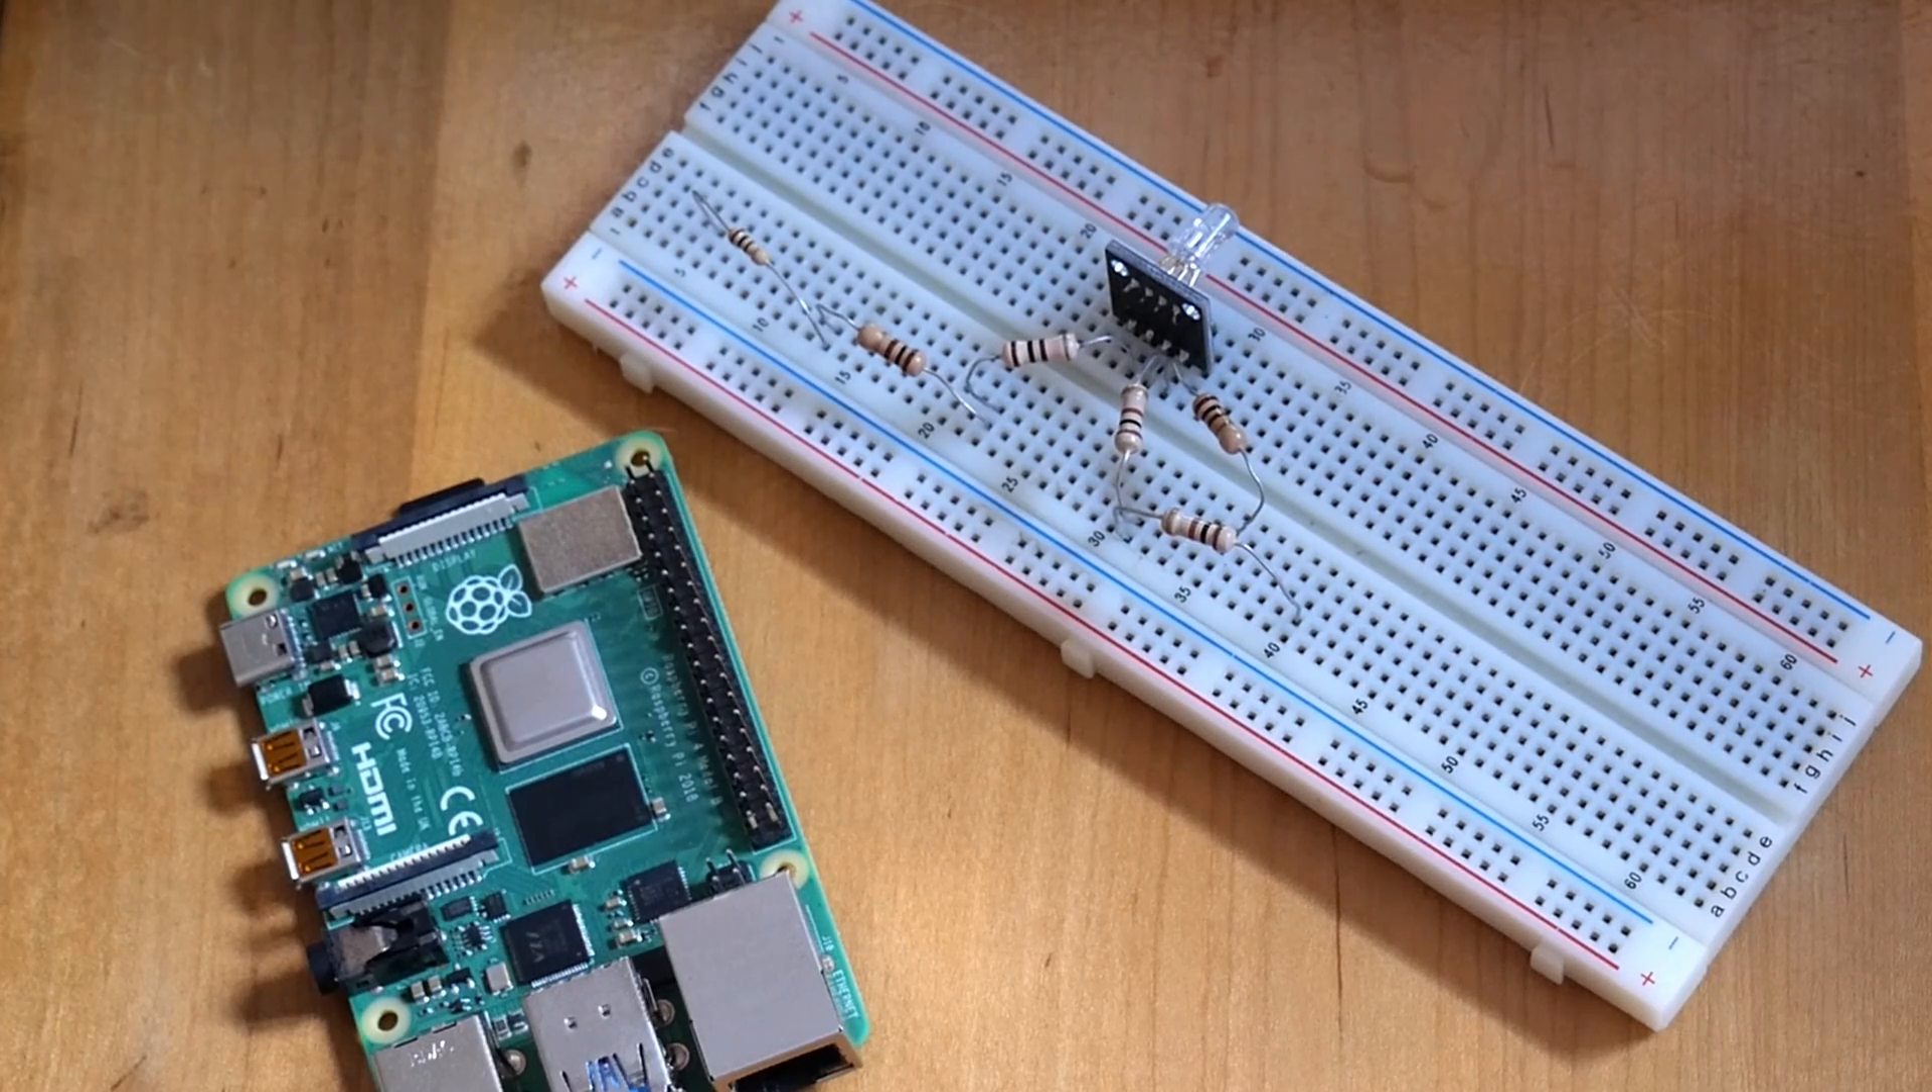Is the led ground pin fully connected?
No.